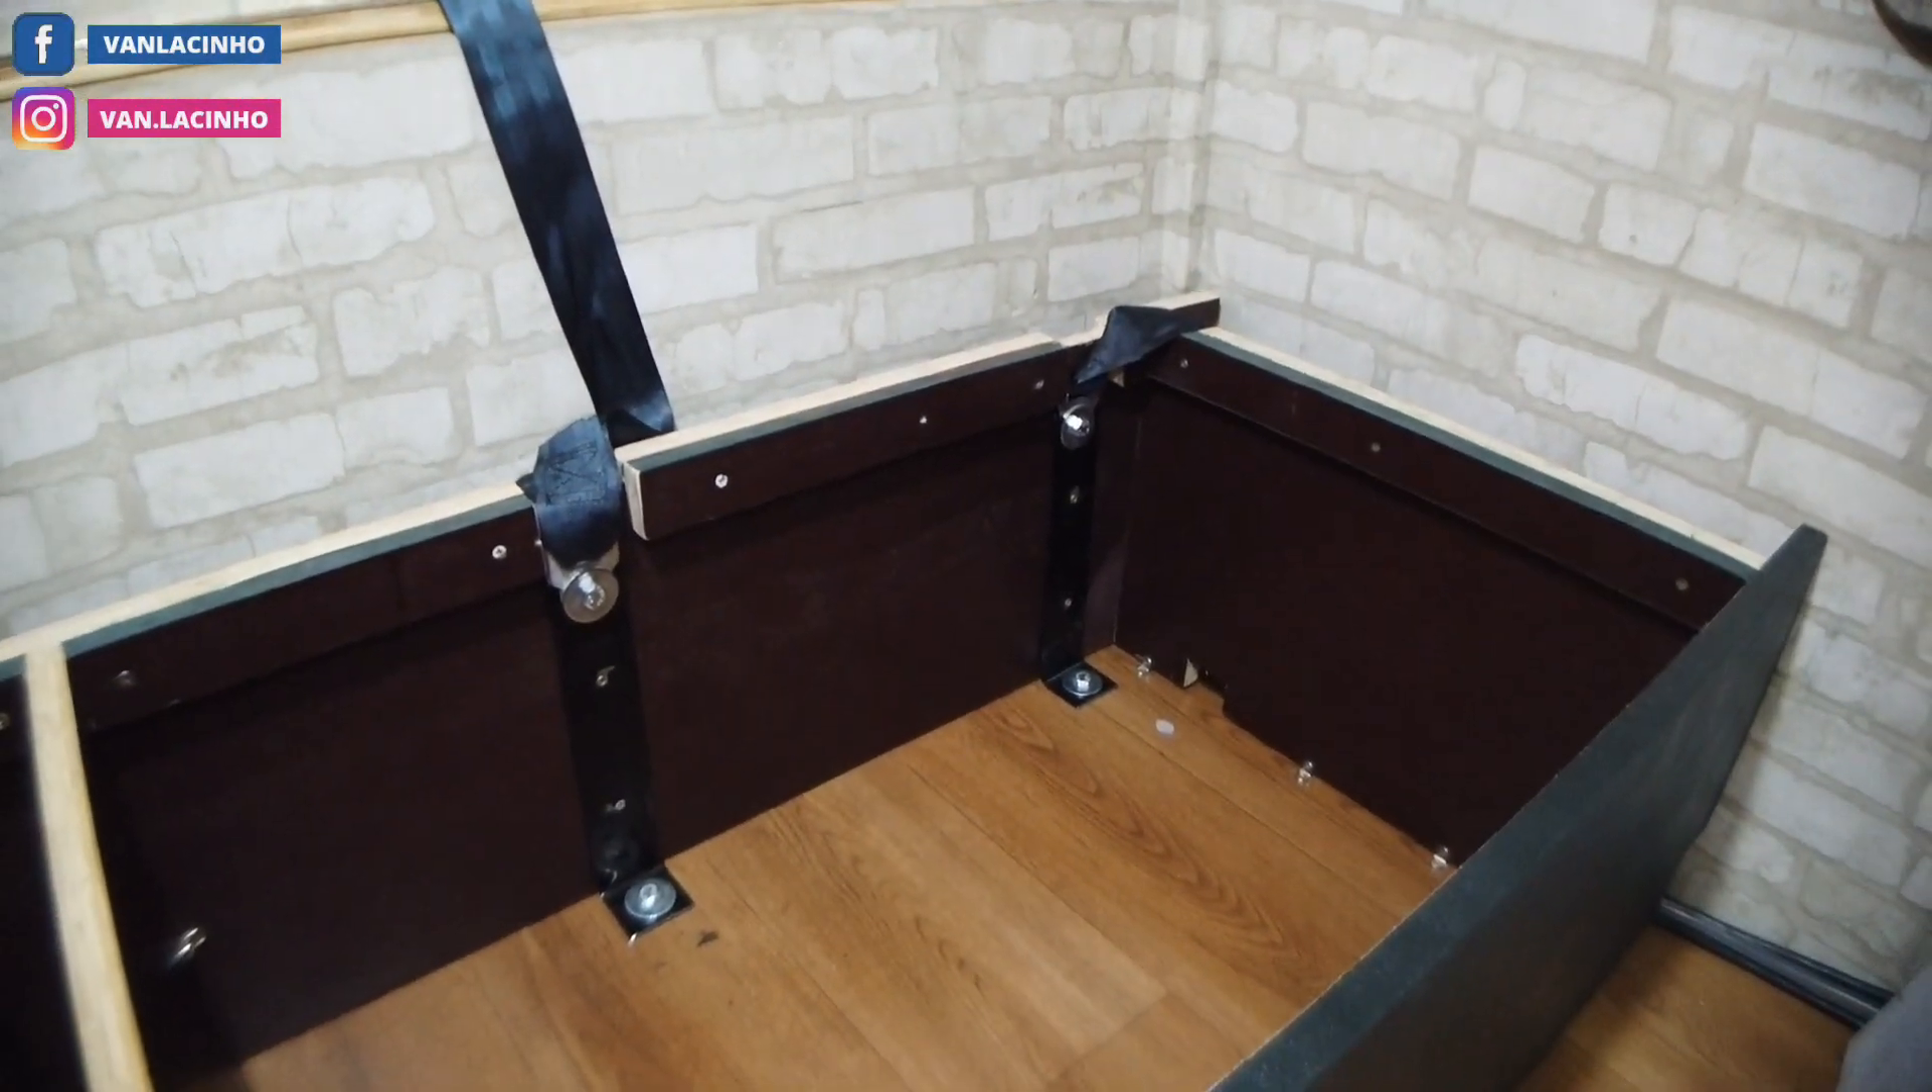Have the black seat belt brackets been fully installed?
Yes.